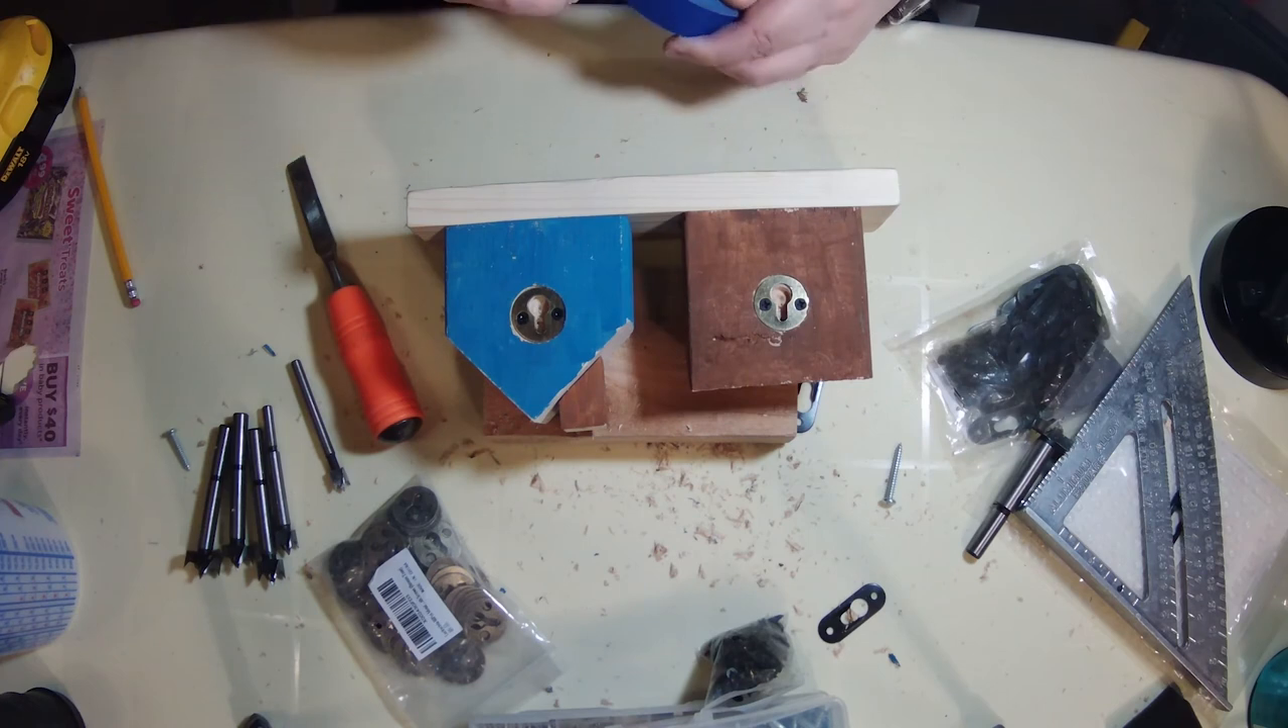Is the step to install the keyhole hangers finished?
Yes.